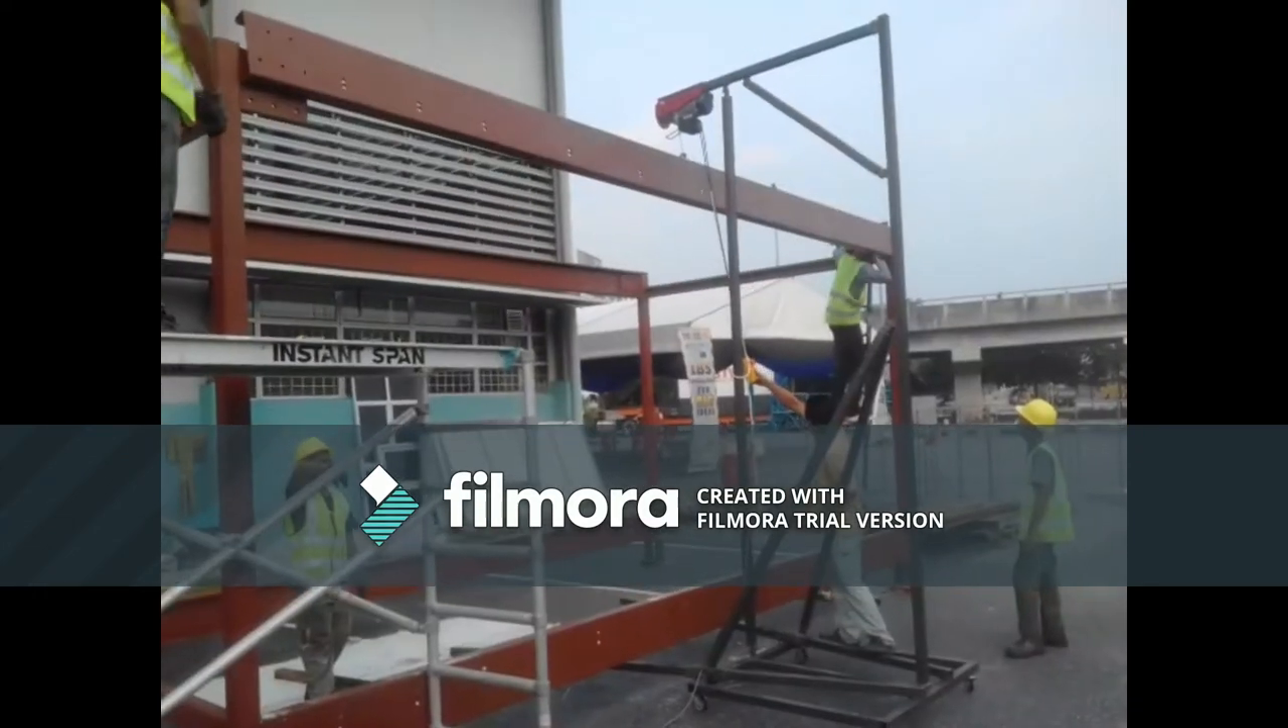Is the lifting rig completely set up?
Yes.